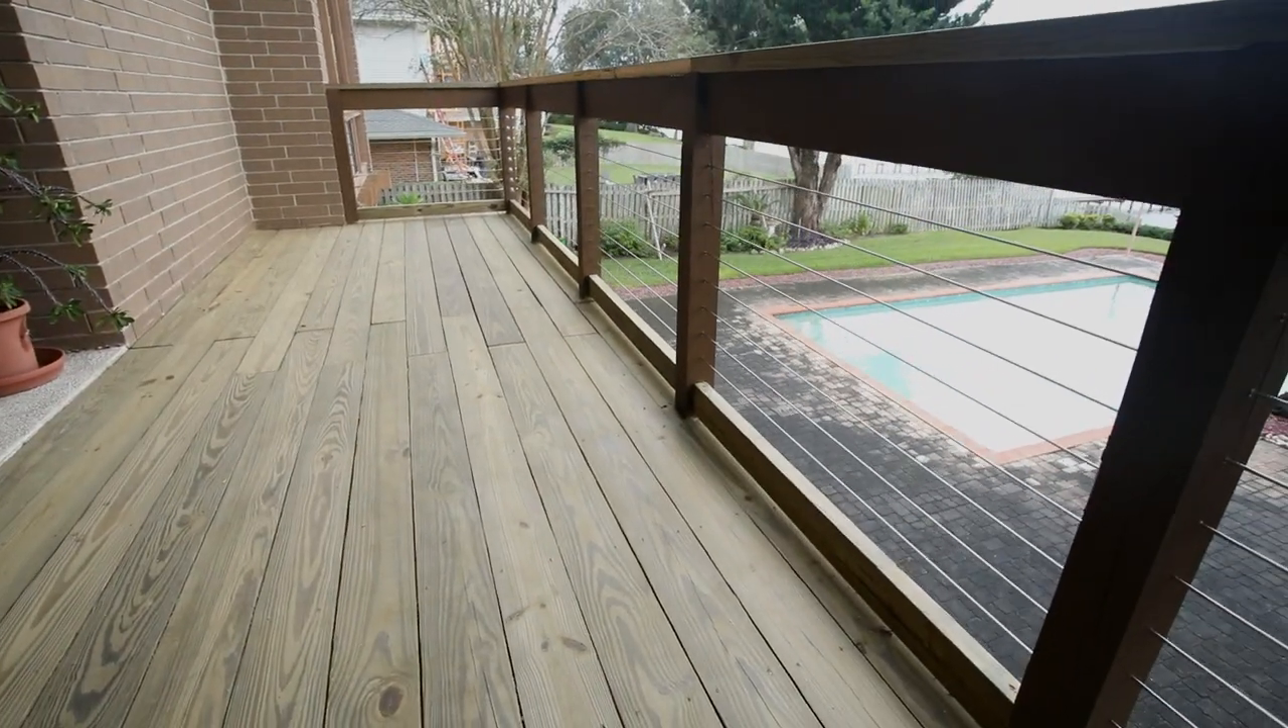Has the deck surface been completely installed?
Yes.